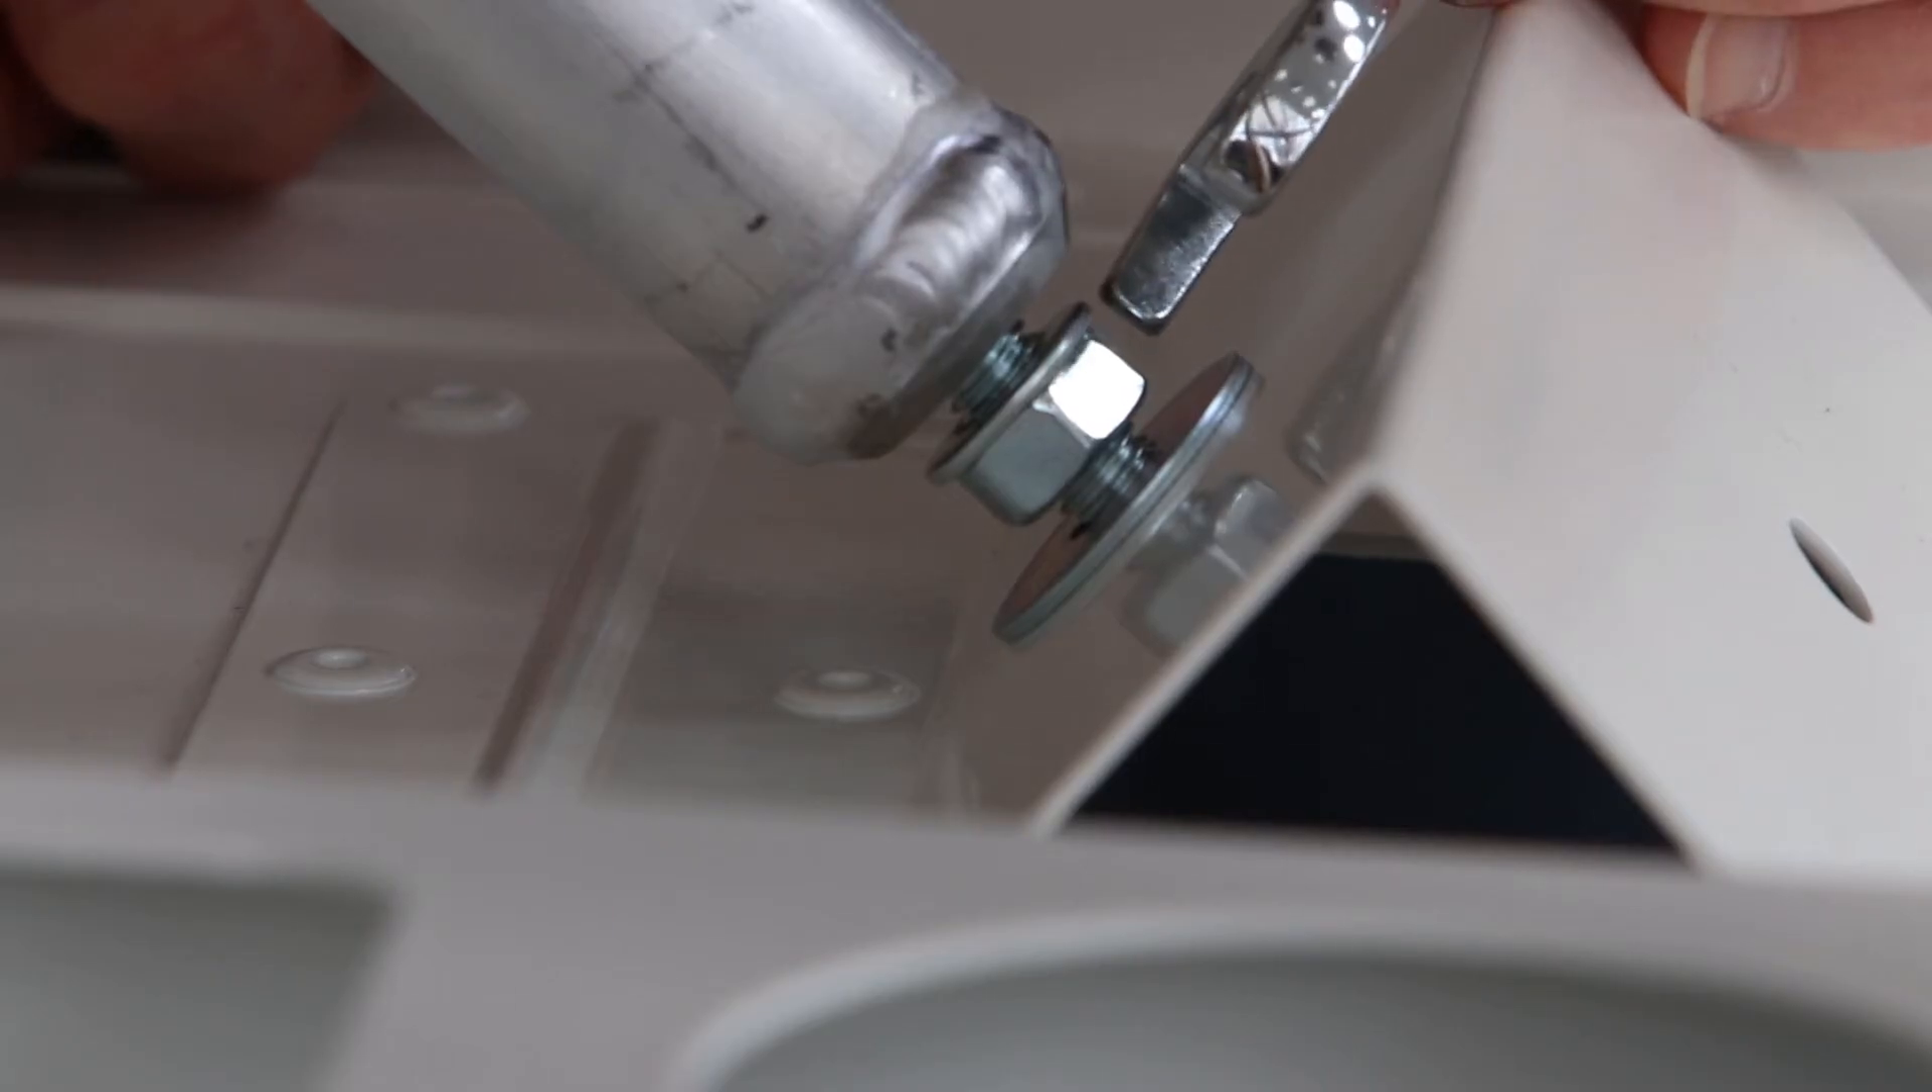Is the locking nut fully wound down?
No.